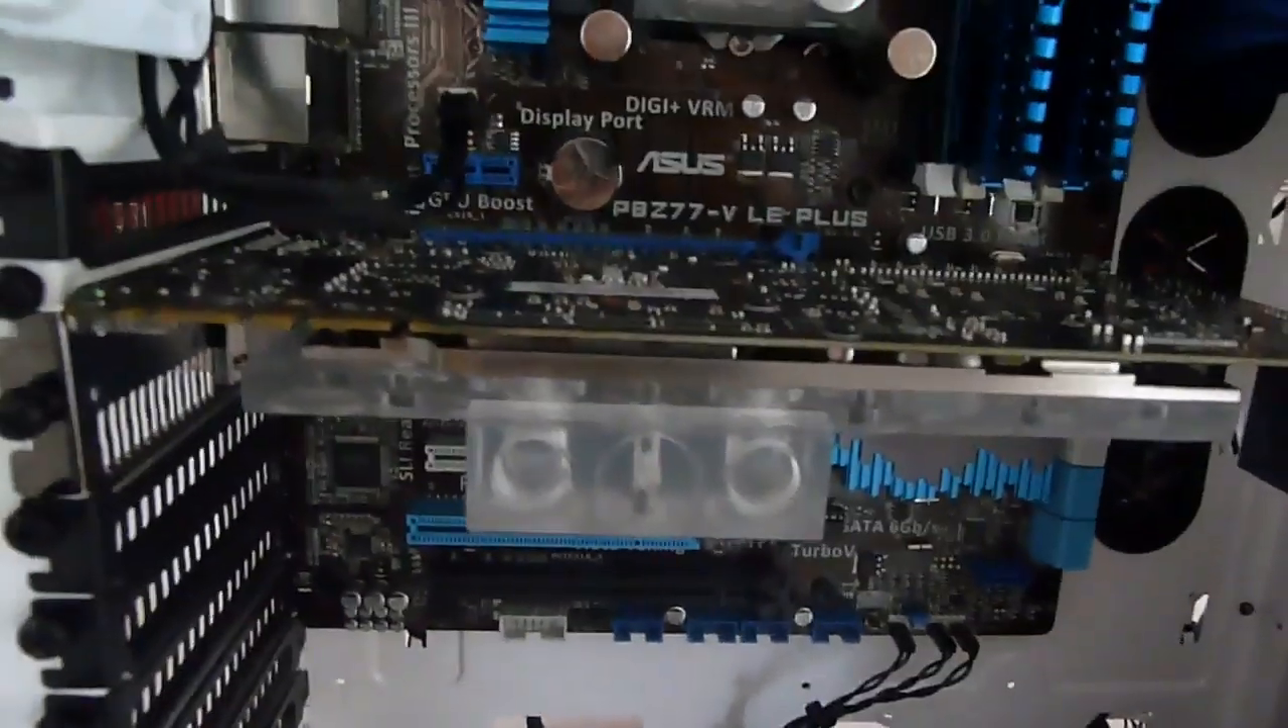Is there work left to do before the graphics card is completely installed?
No.